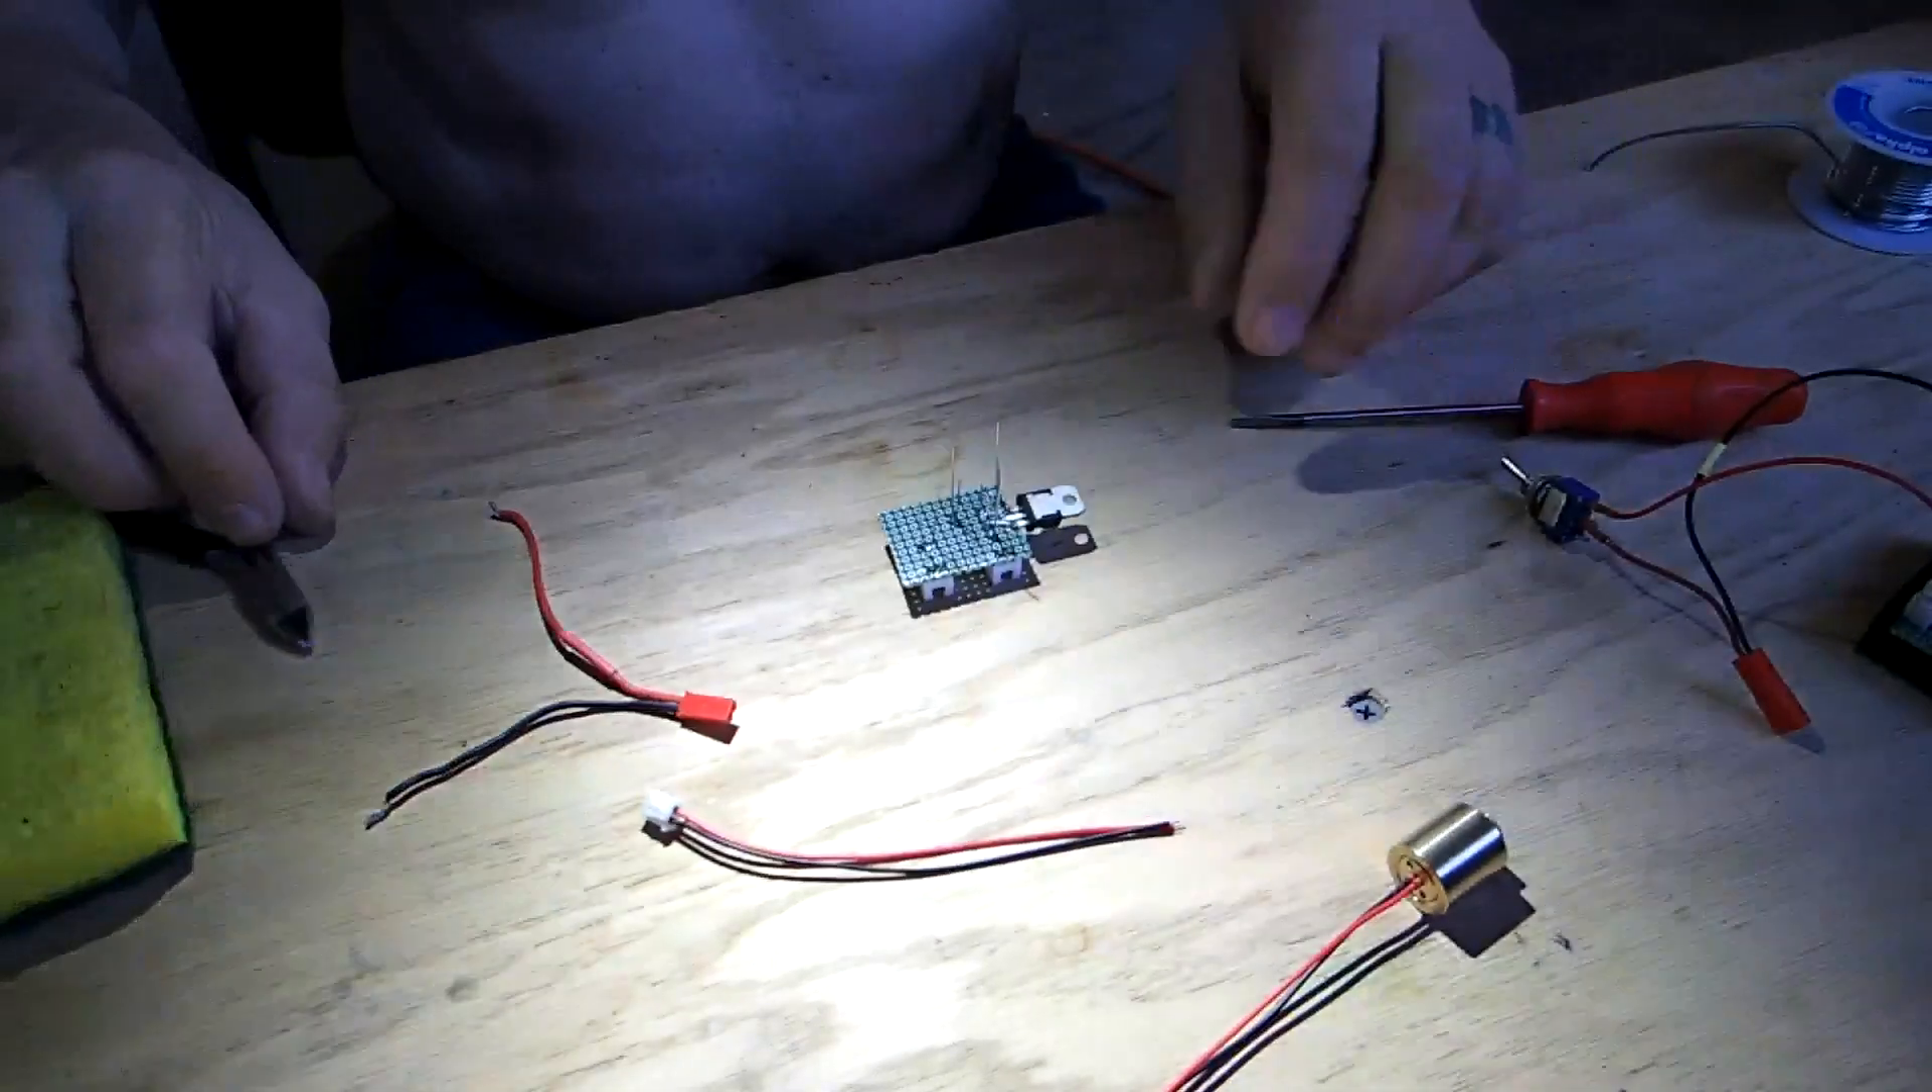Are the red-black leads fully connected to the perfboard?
No.